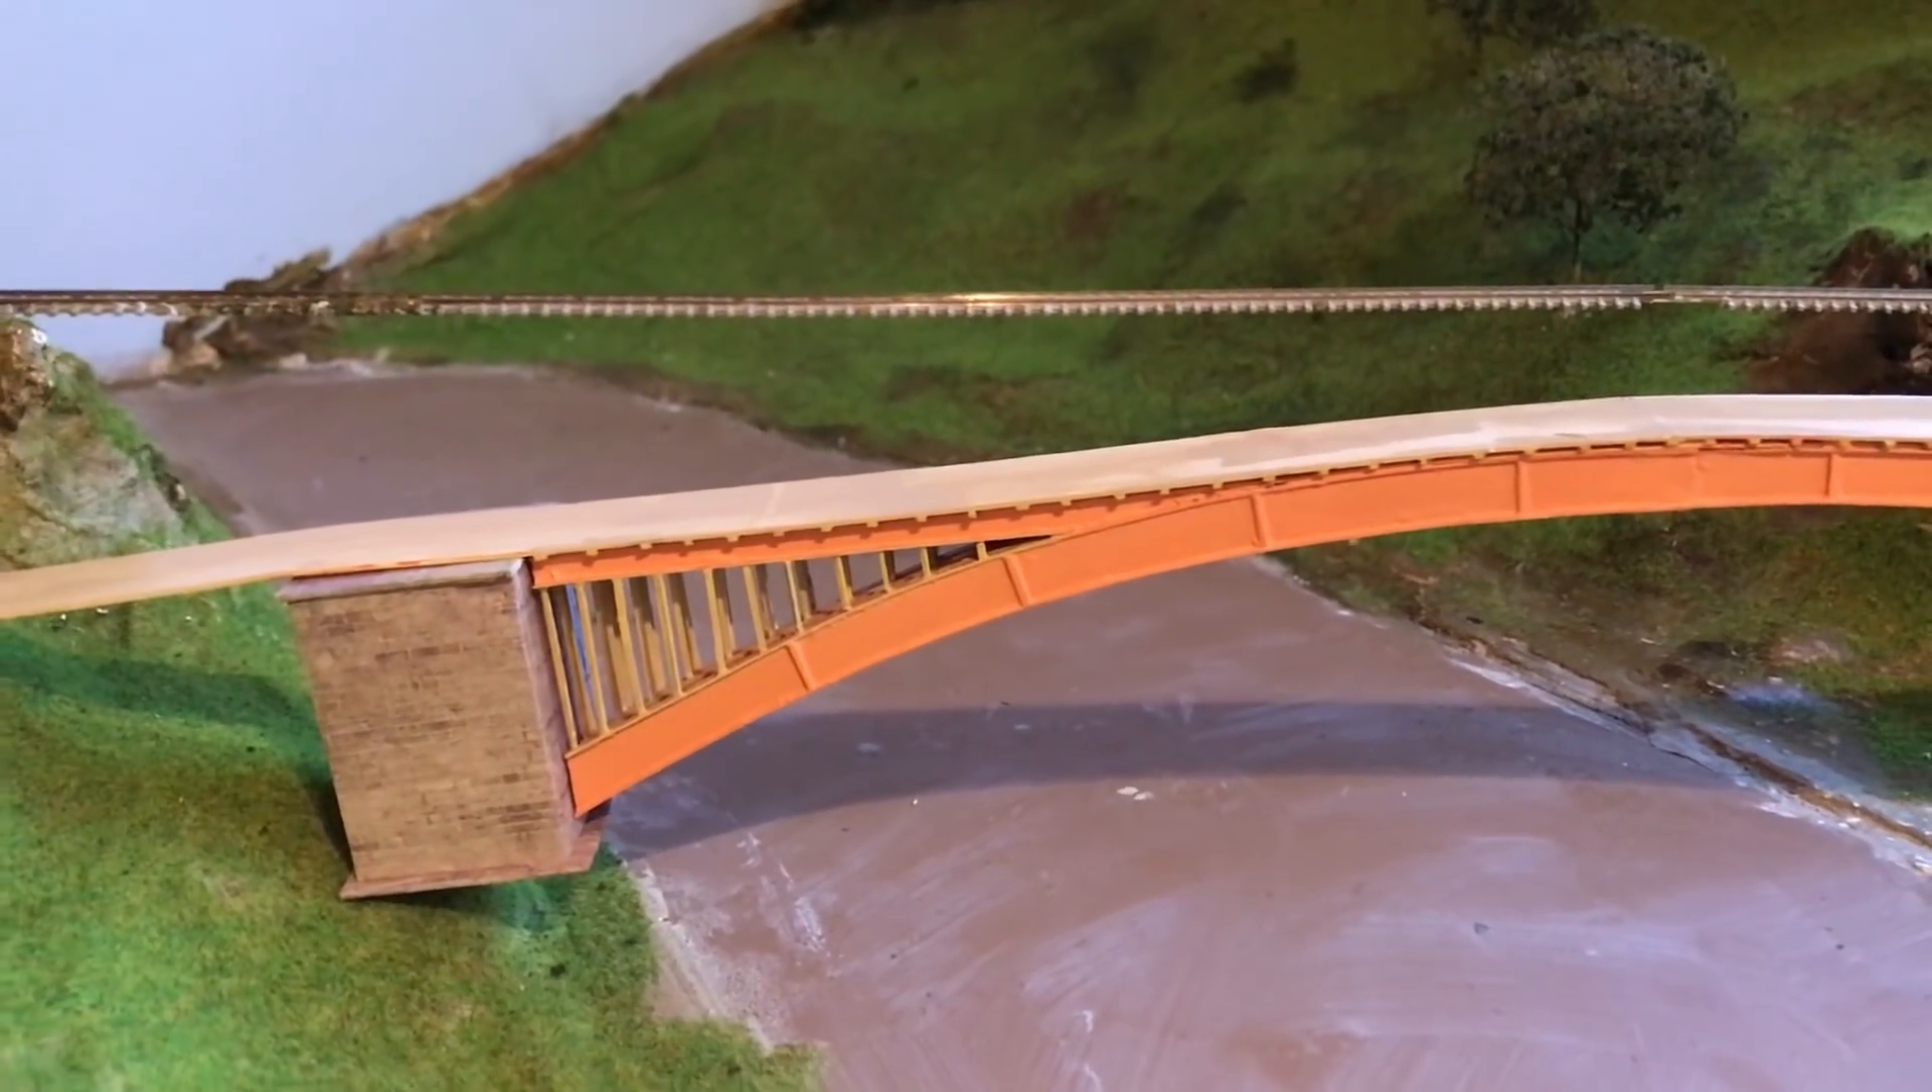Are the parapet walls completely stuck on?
No.